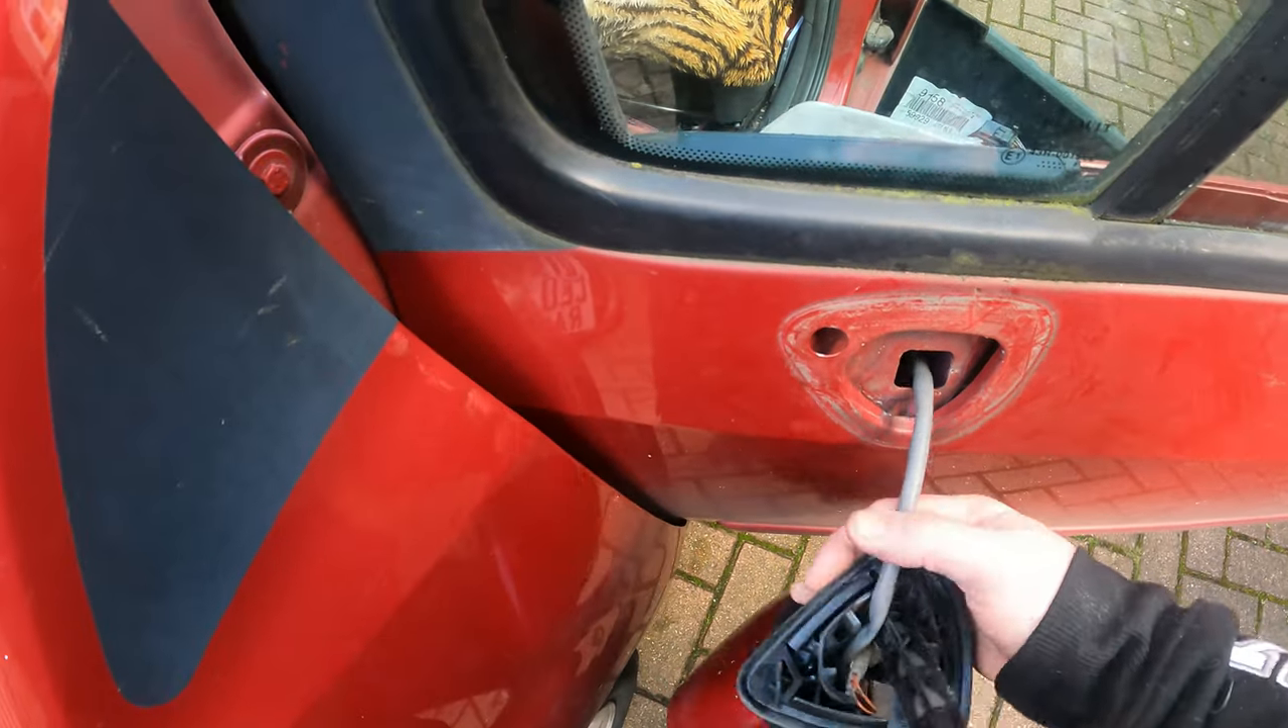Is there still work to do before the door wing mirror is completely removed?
Yes.